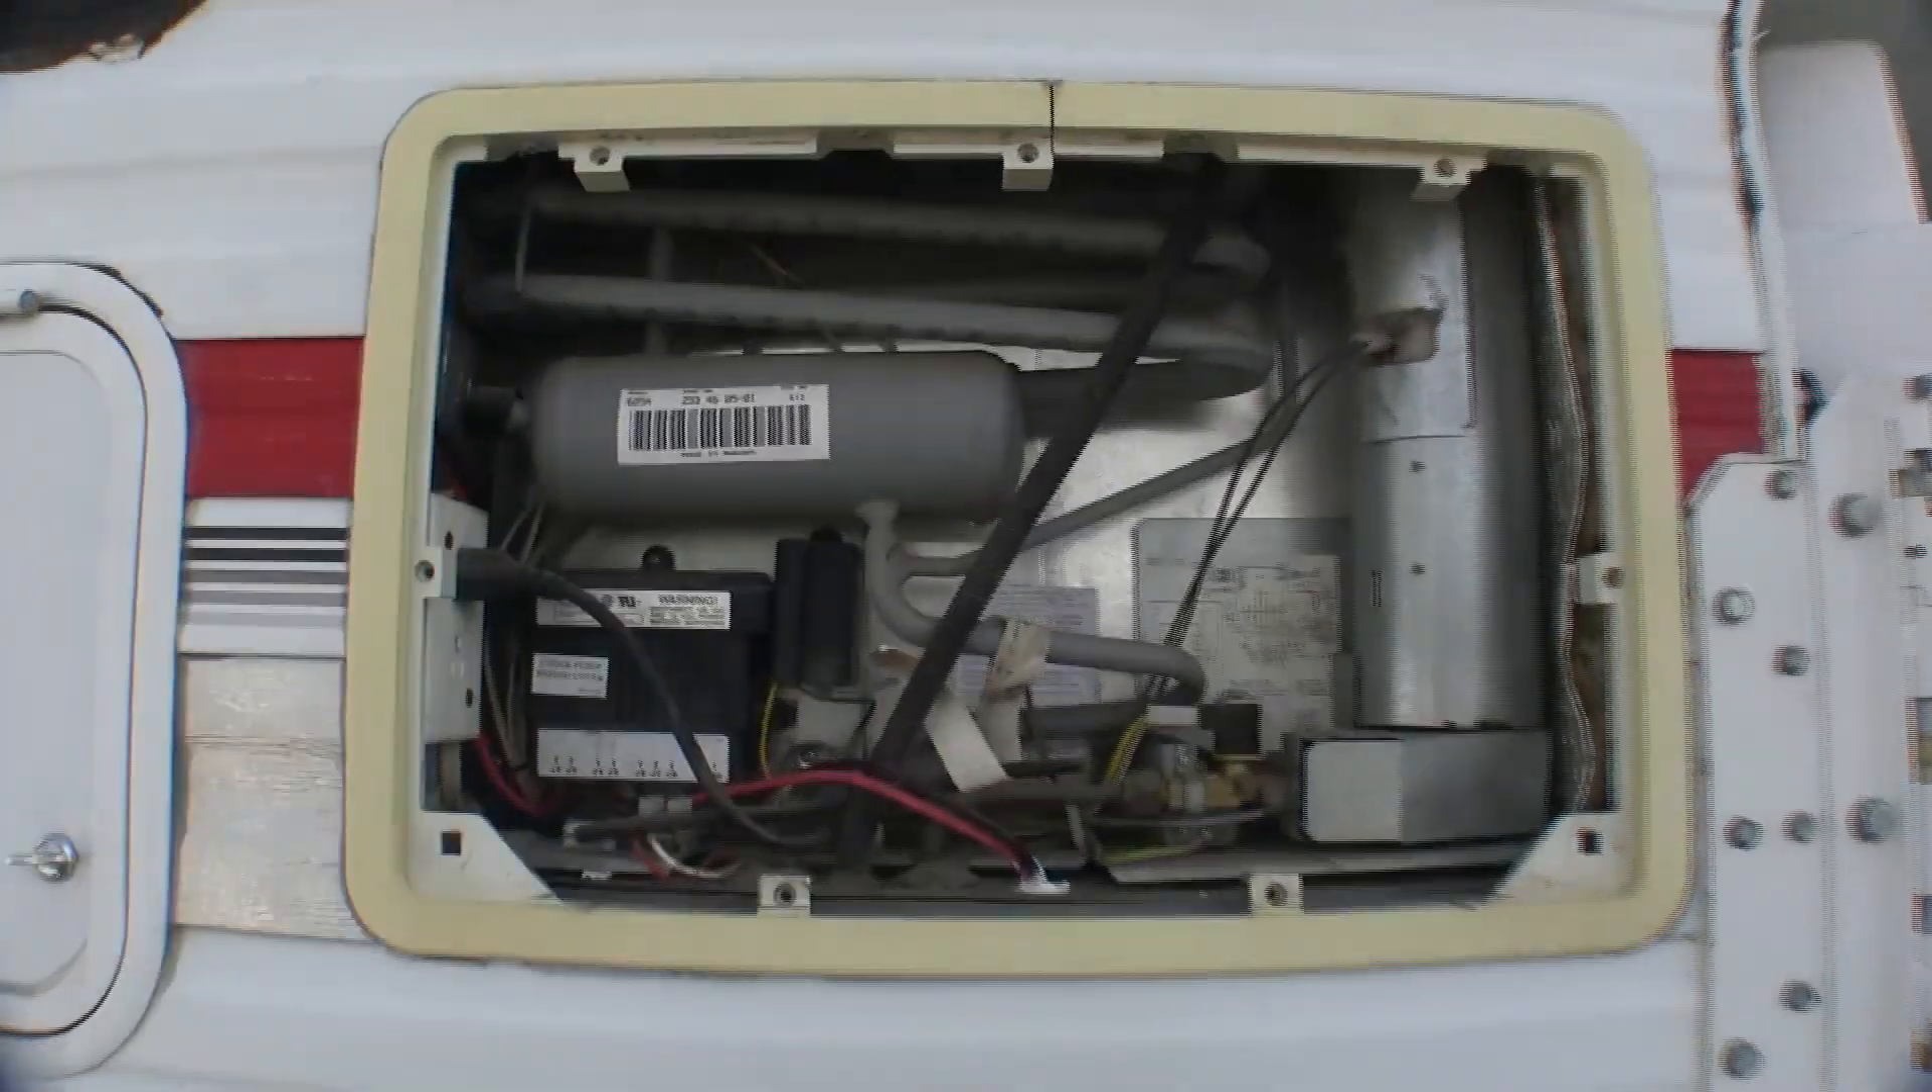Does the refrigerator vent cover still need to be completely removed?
No.